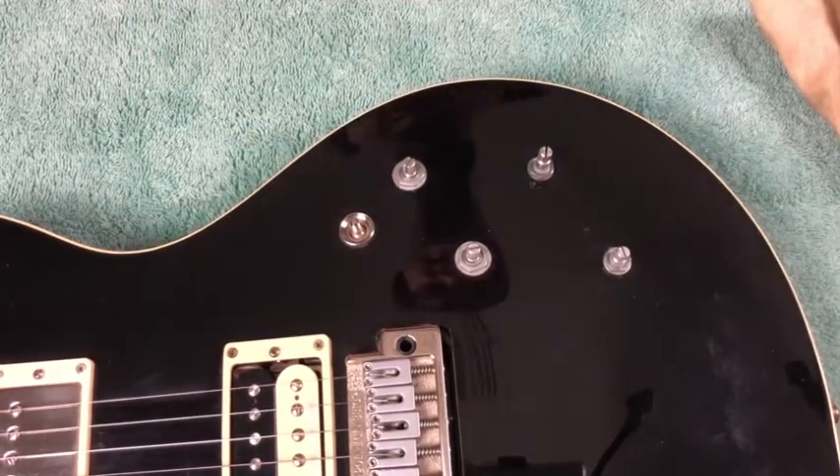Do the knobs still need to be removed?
No.